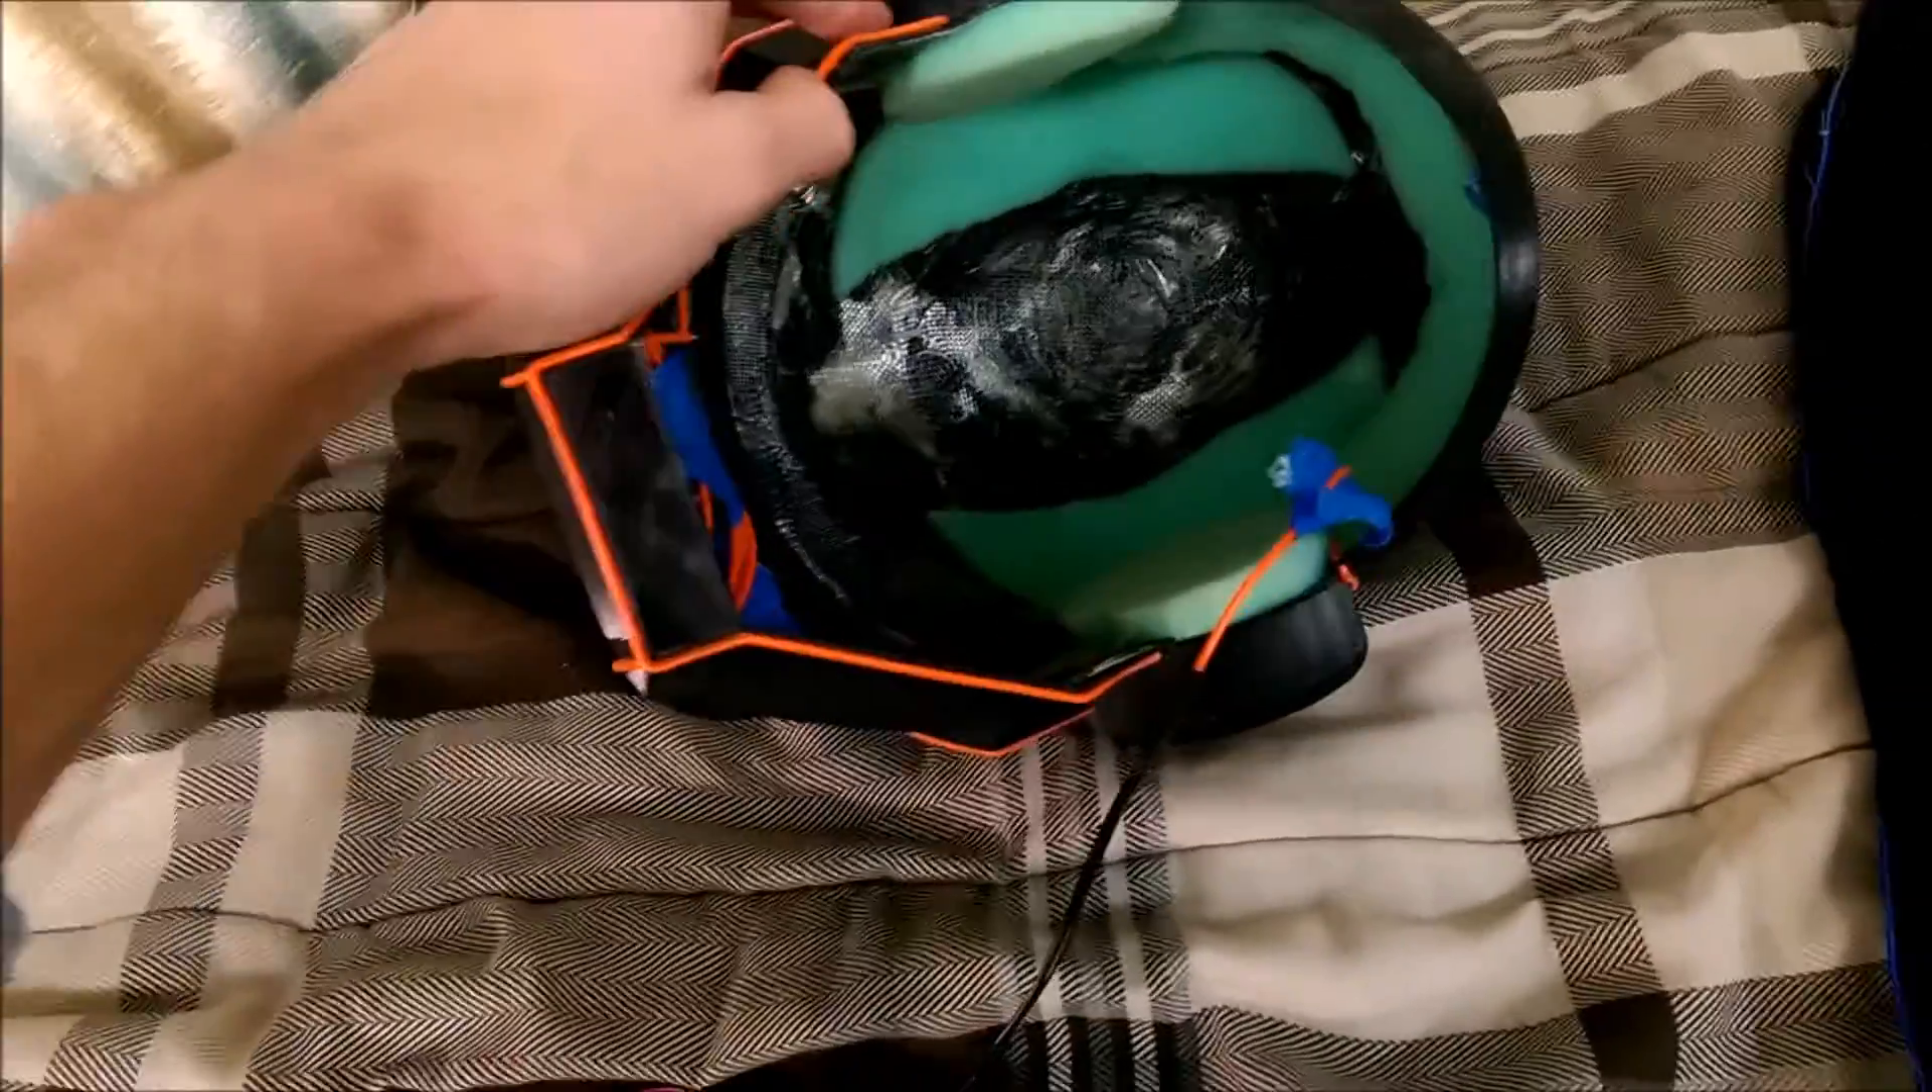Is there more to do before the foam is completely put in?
No.